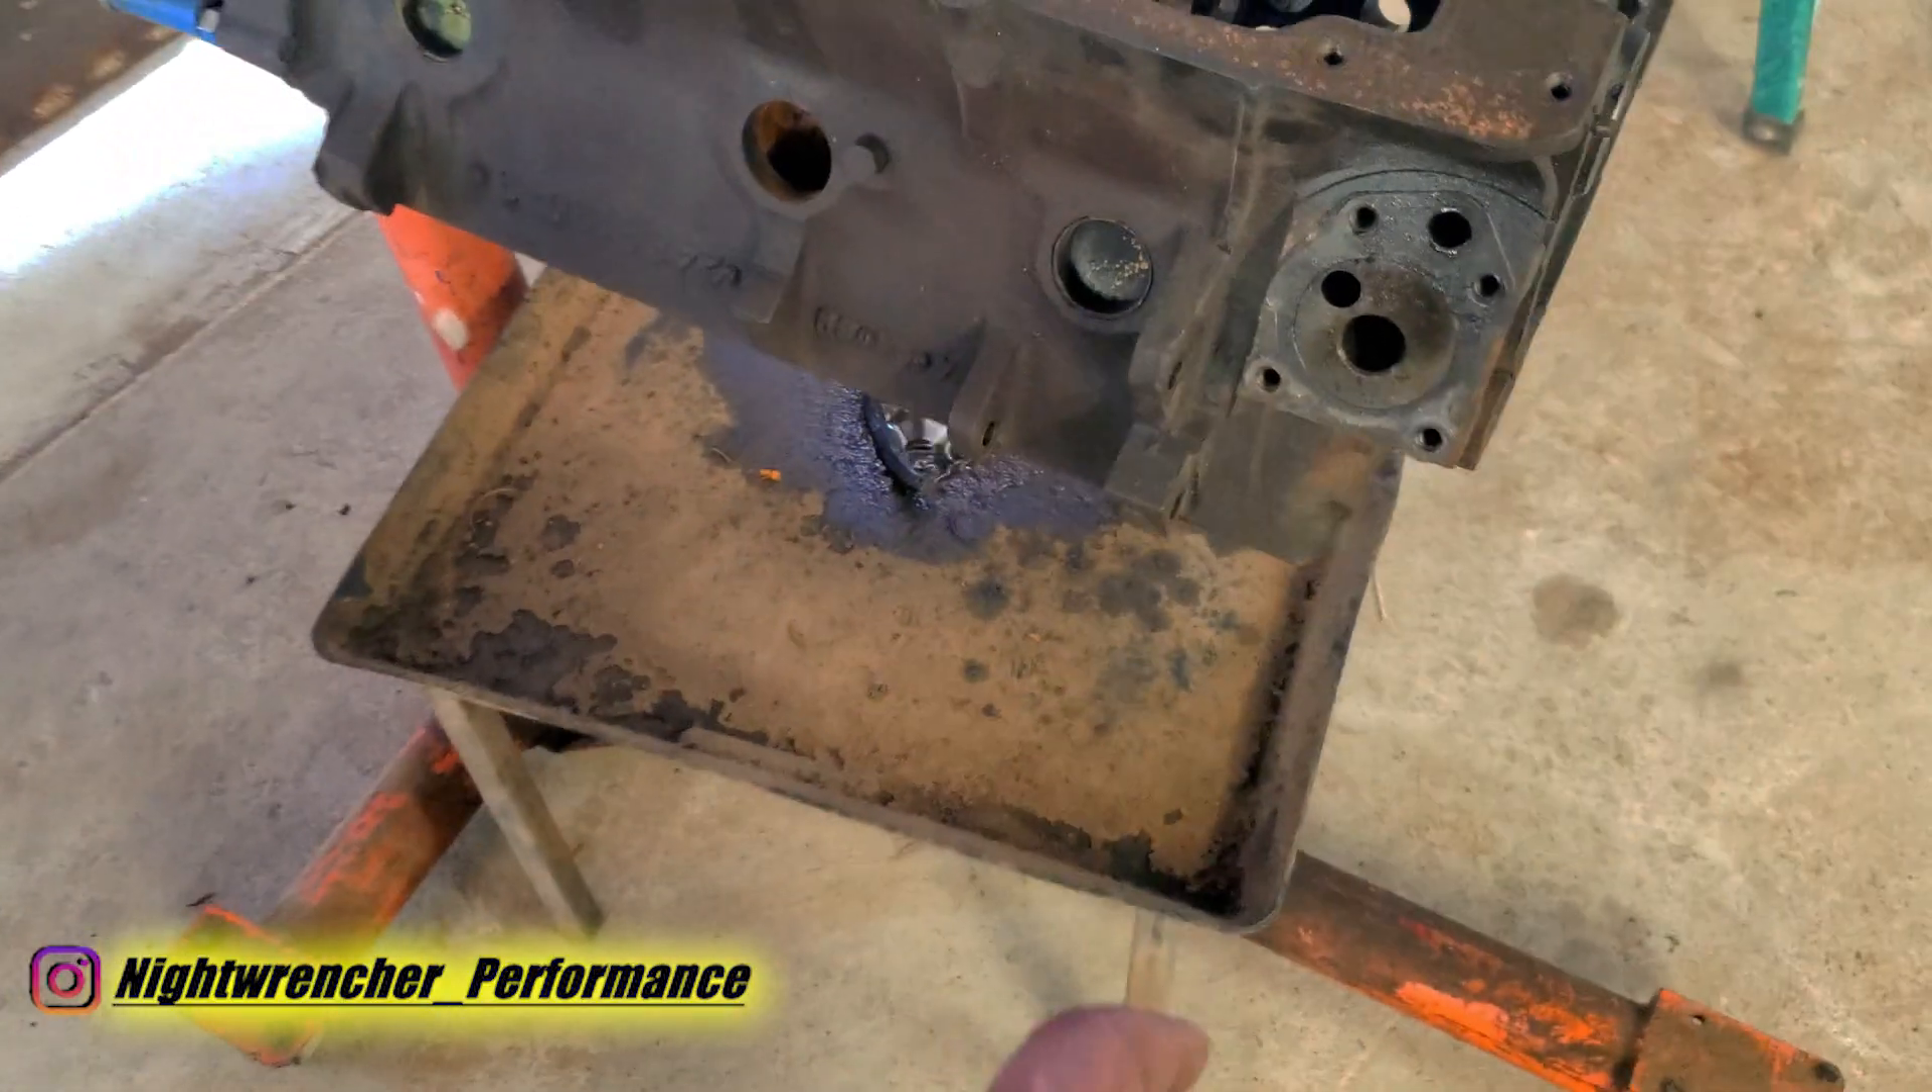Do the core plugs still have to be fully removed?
Yes.